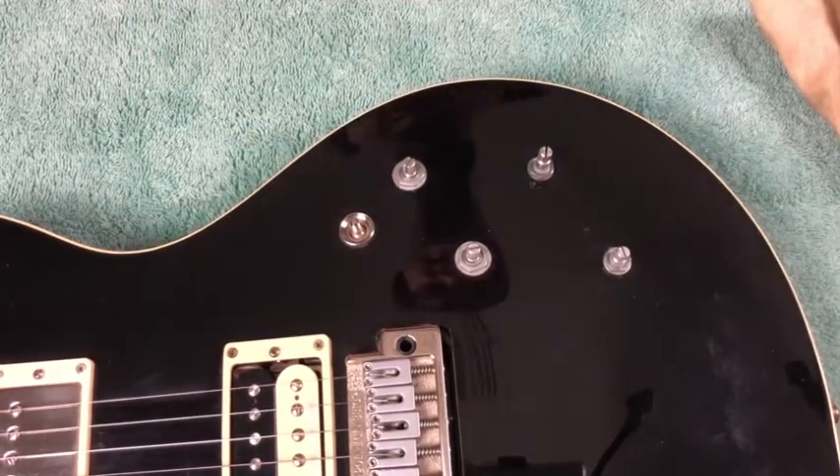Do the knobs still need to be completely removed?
No.